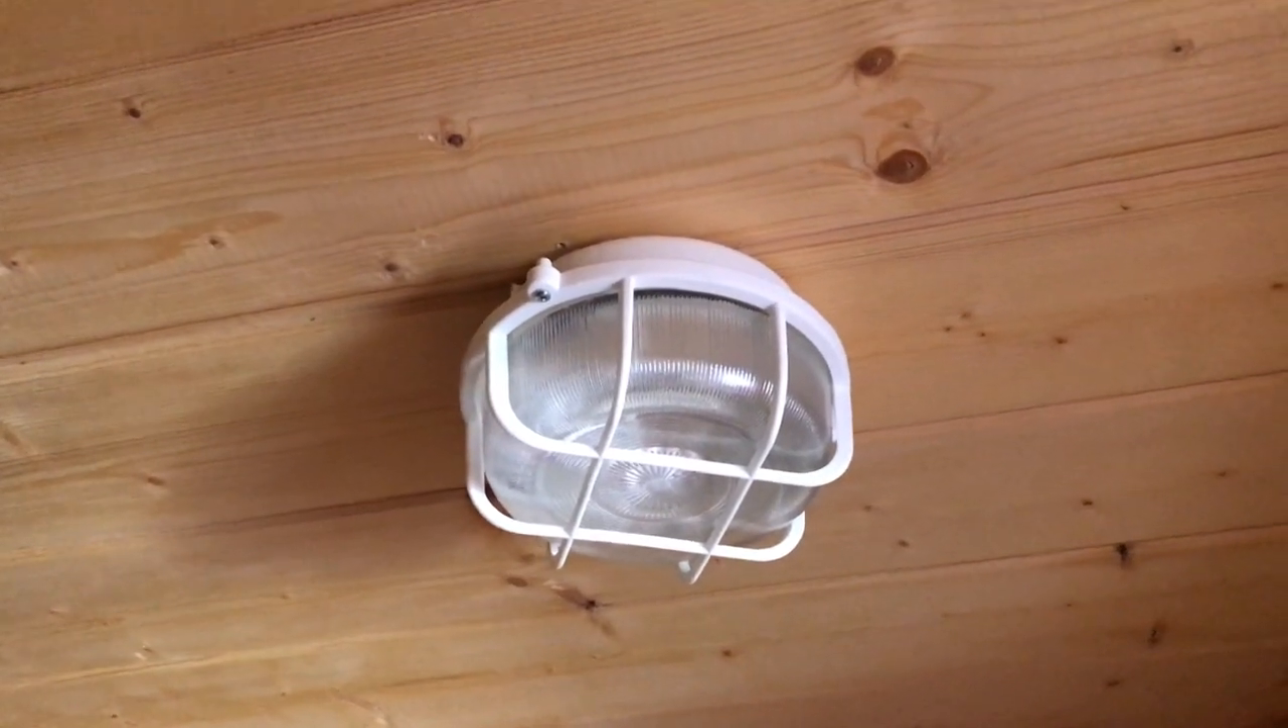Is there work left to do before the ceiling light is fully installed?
No.